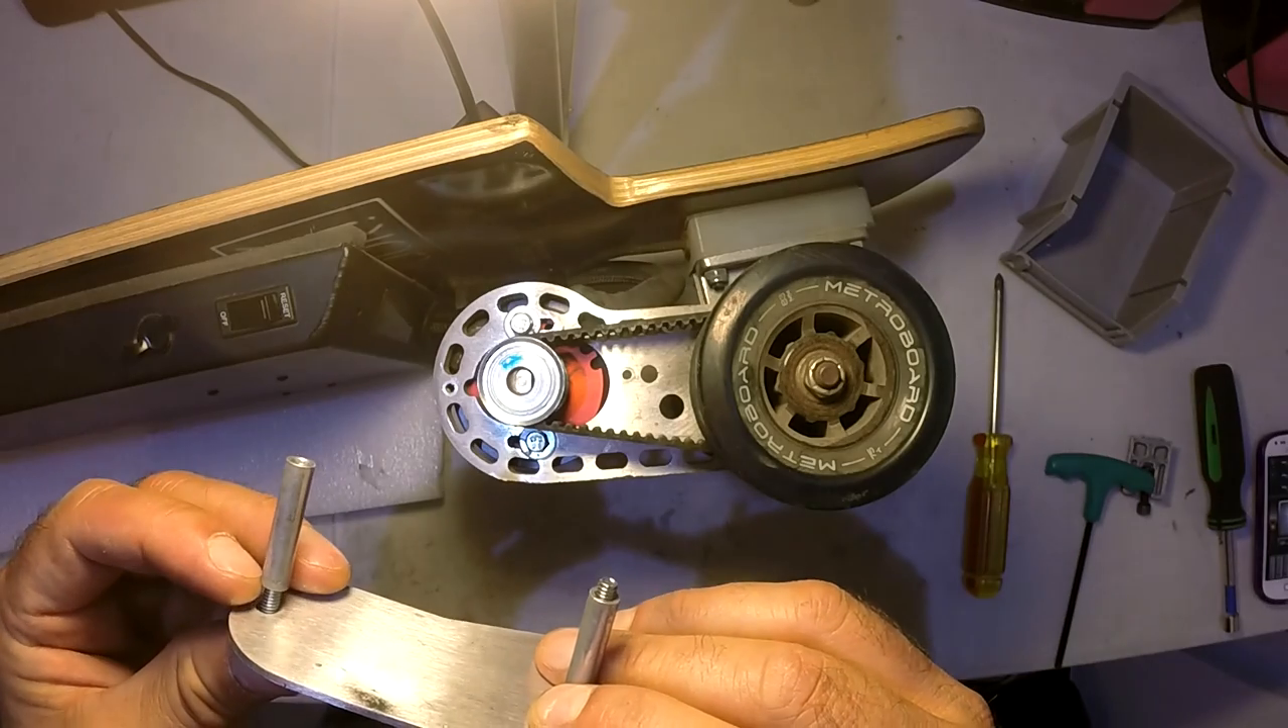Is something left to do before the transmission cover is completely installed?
Yes.